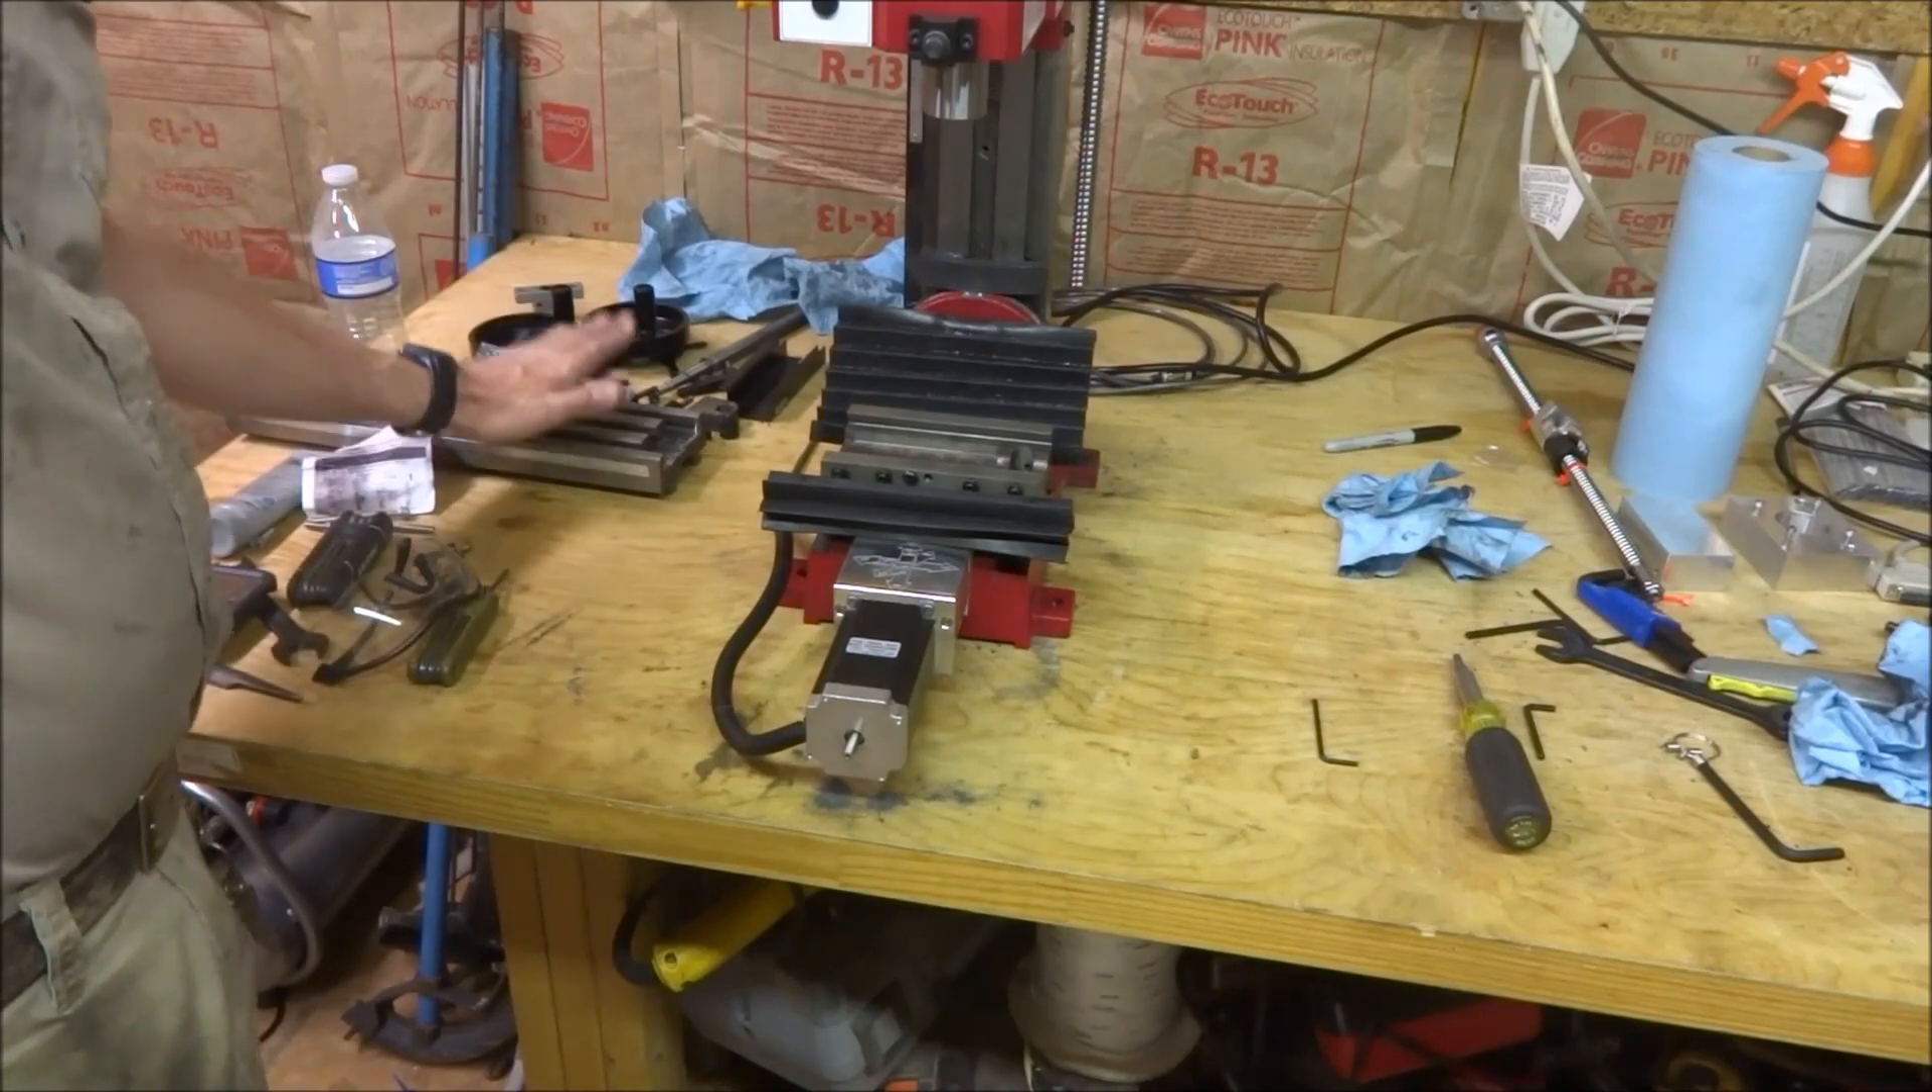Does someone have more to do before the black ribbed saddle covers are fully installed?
No.